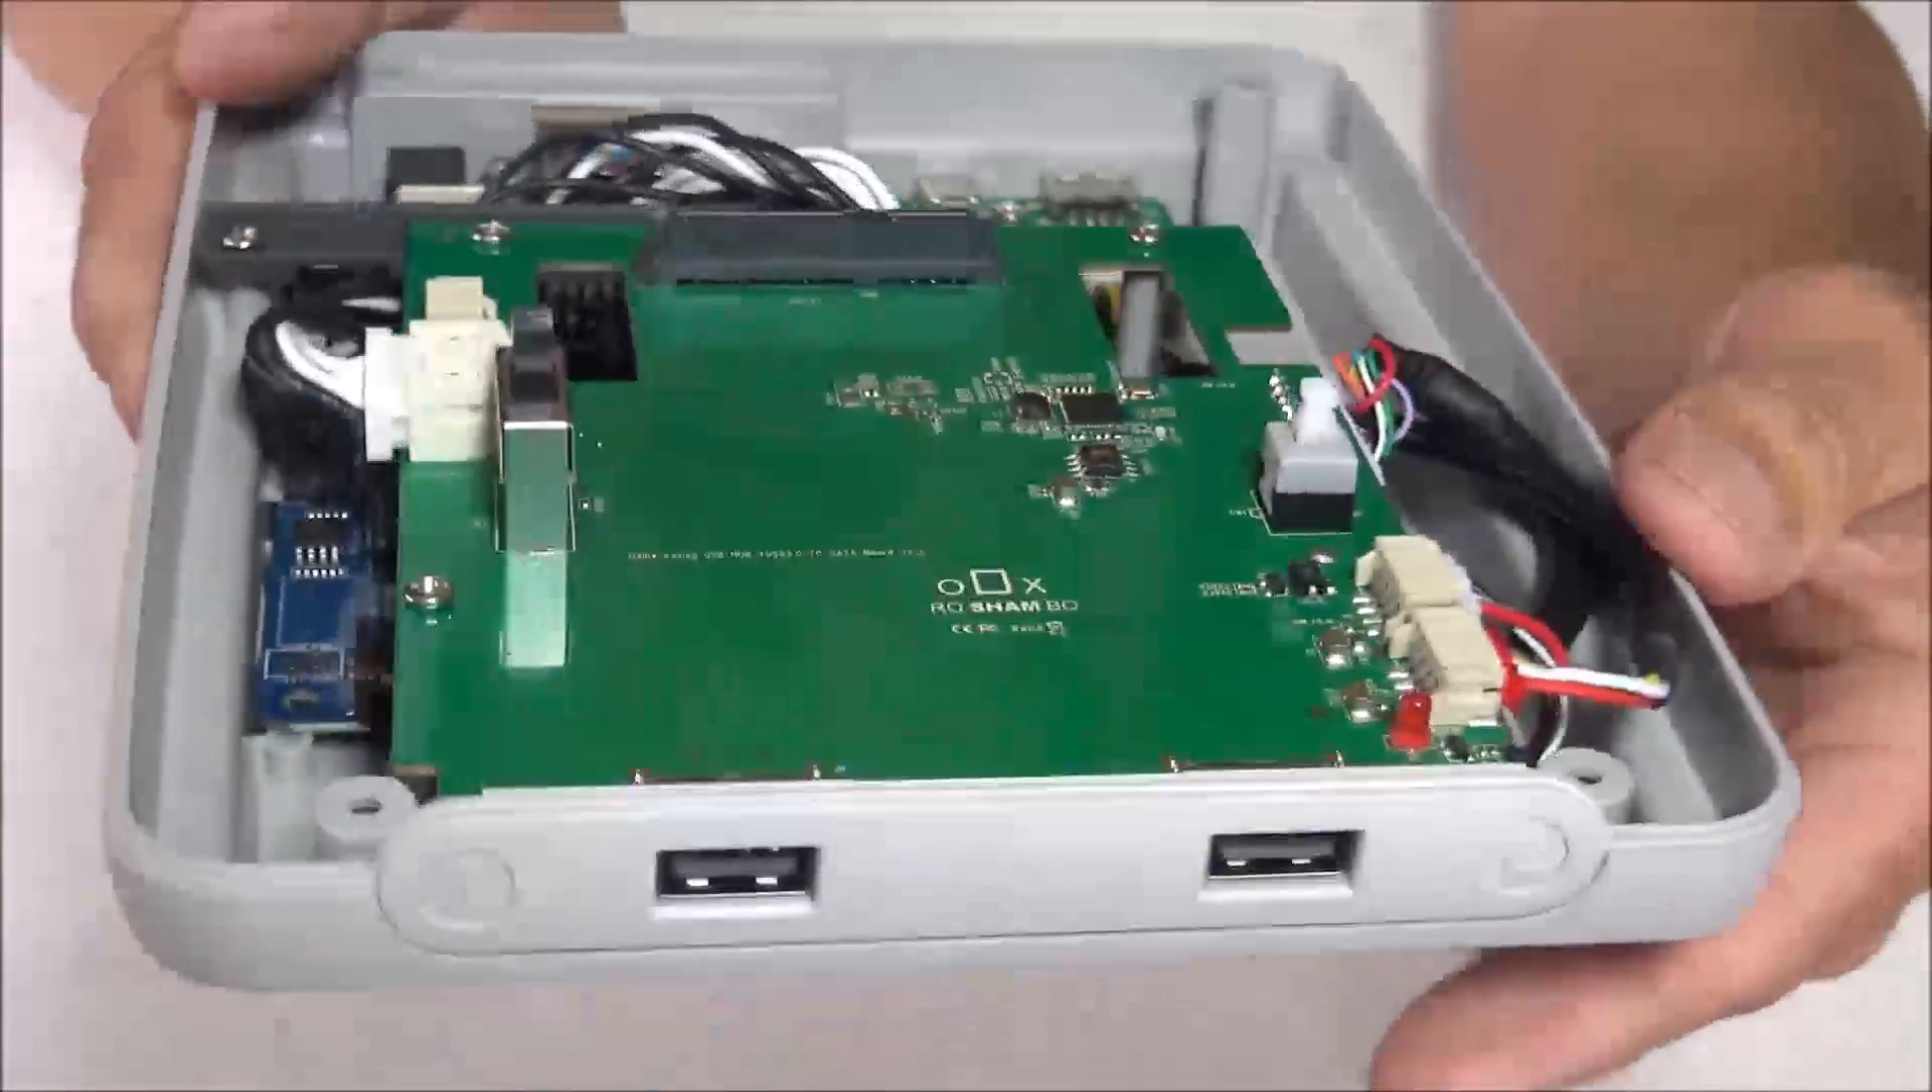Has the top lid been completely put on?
No.